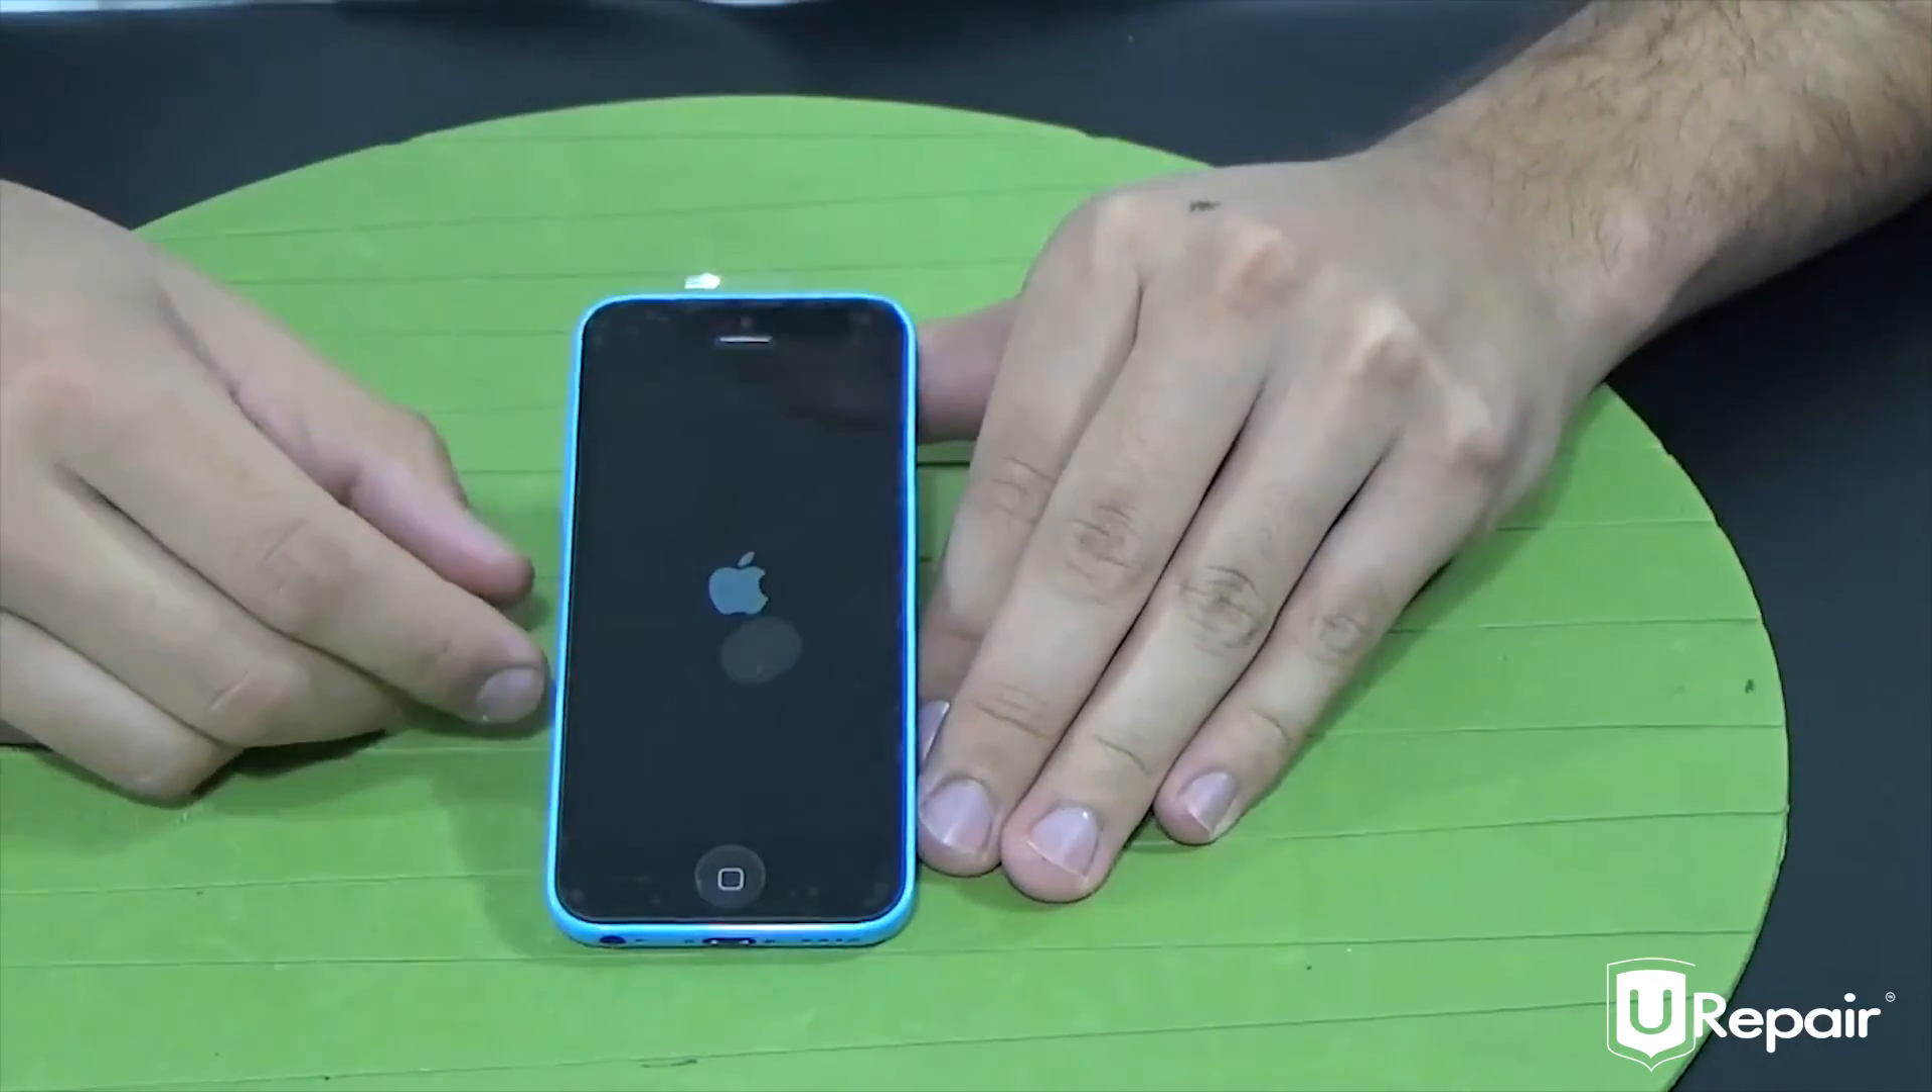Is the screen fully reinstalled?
Yes.